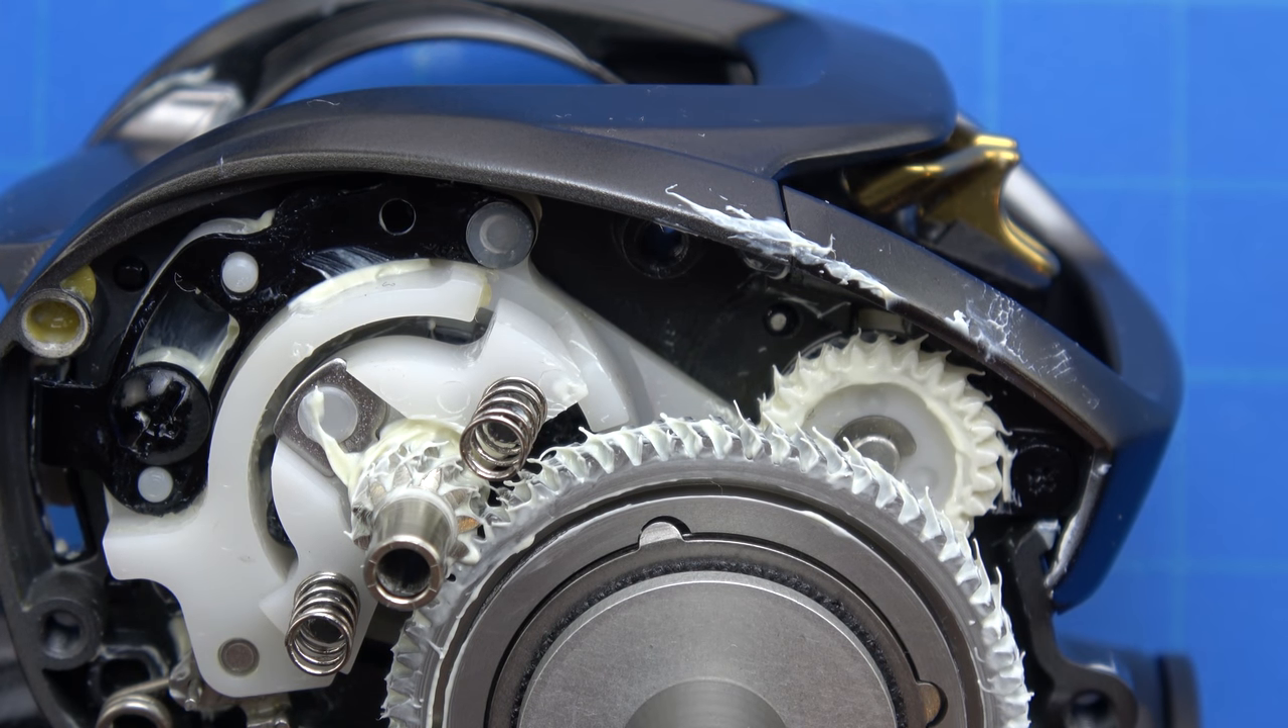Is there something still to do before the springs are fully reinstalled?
No.